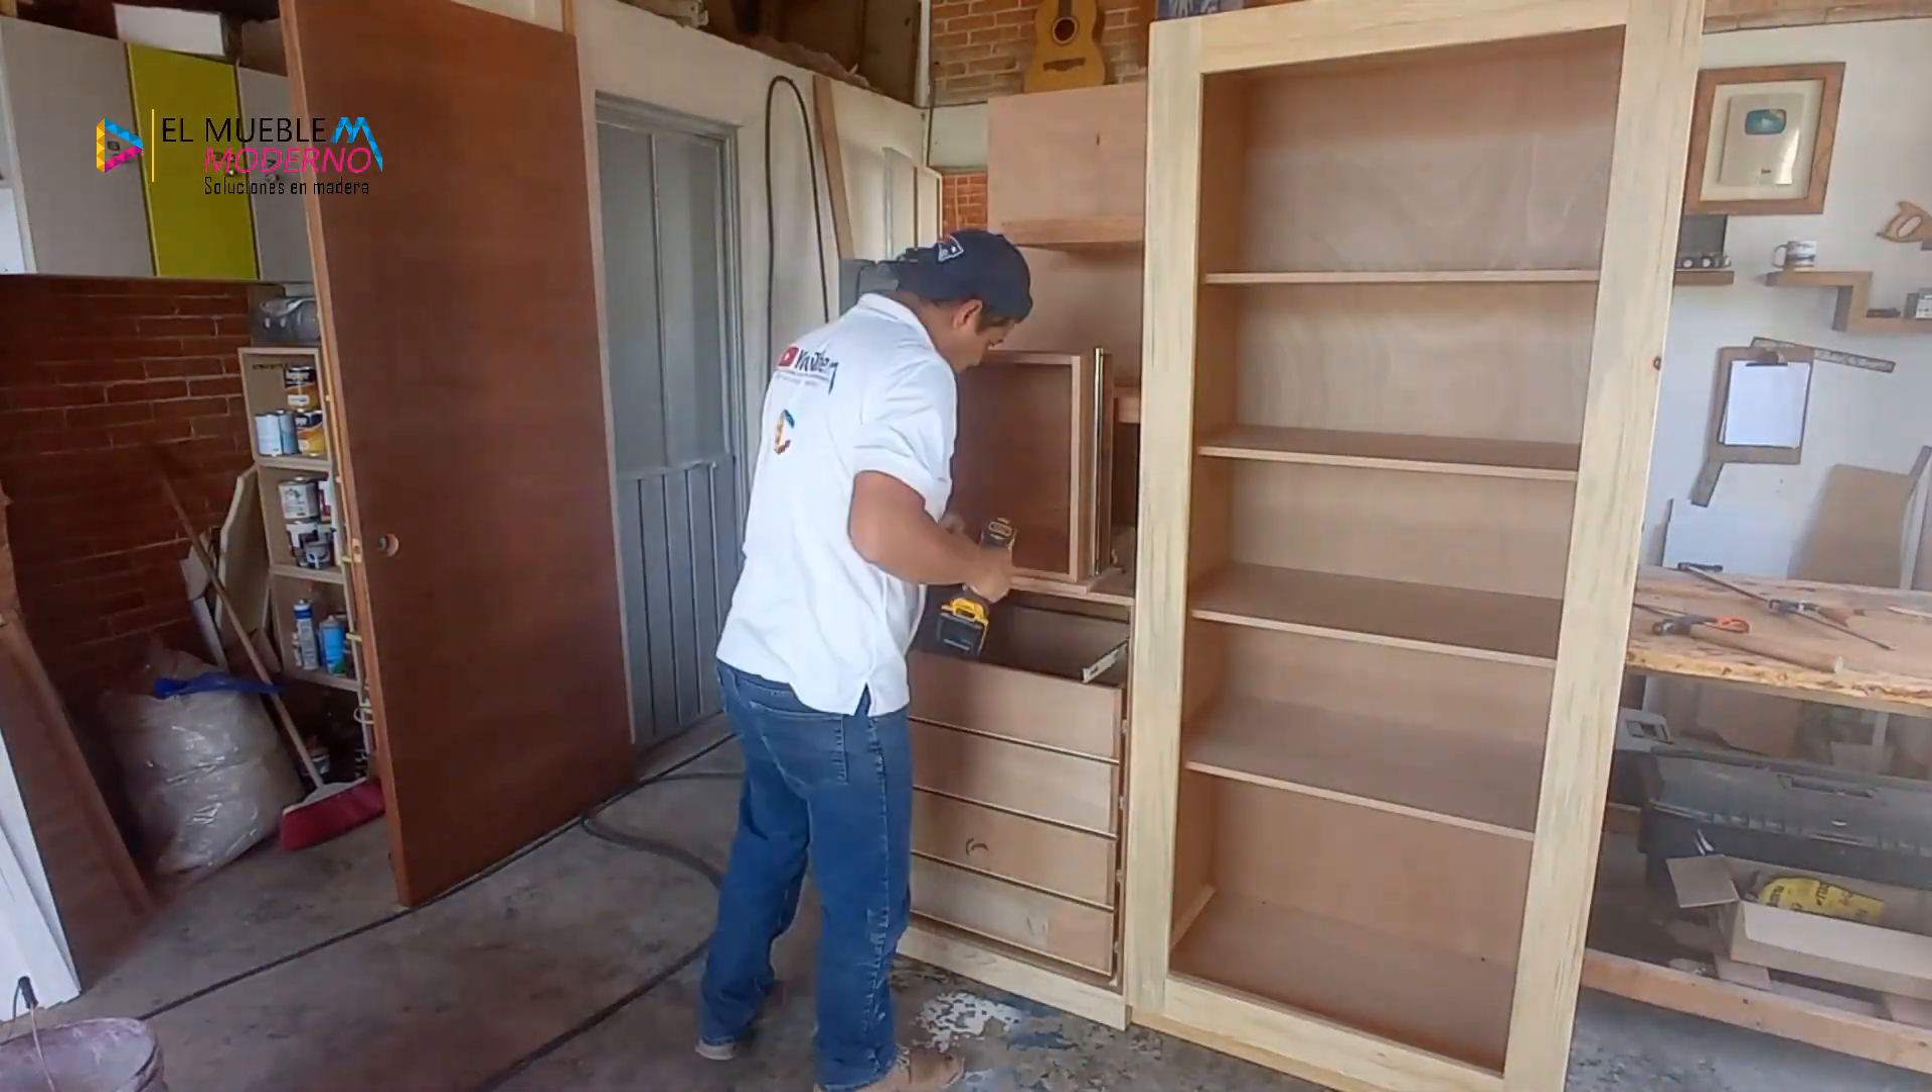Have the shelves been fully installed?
Yes.